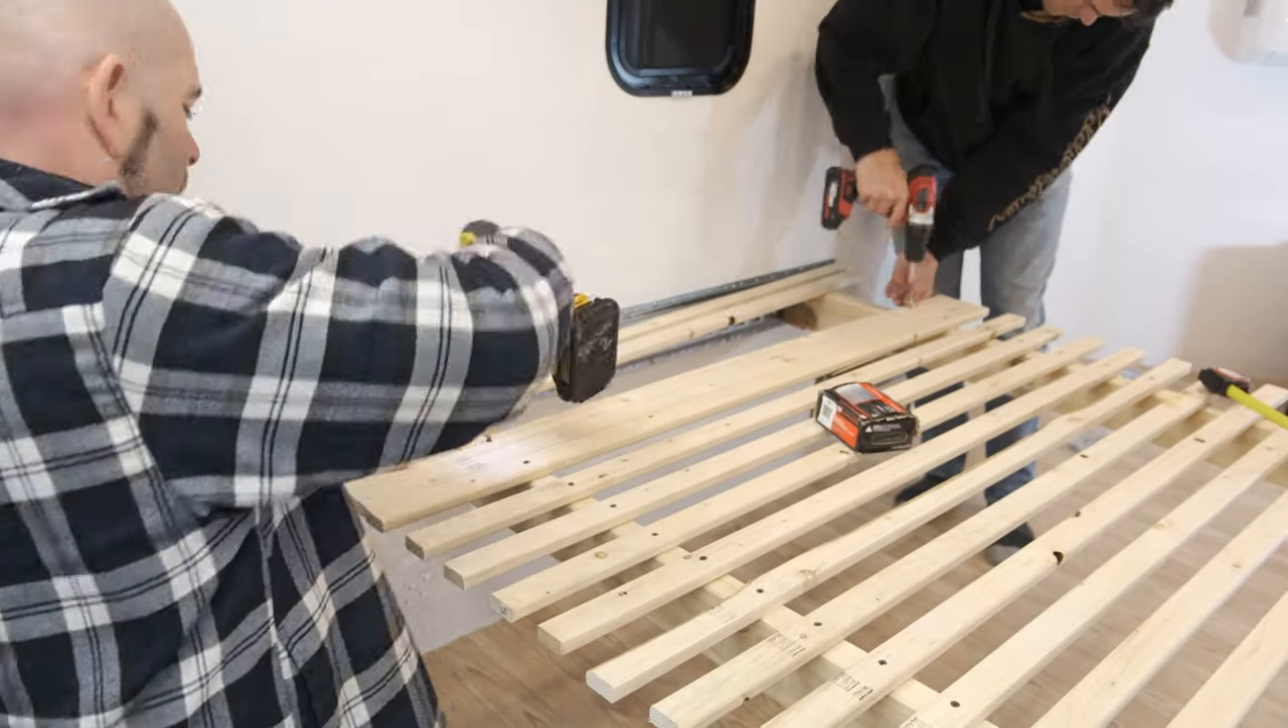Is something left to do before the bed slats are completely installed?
Yes.